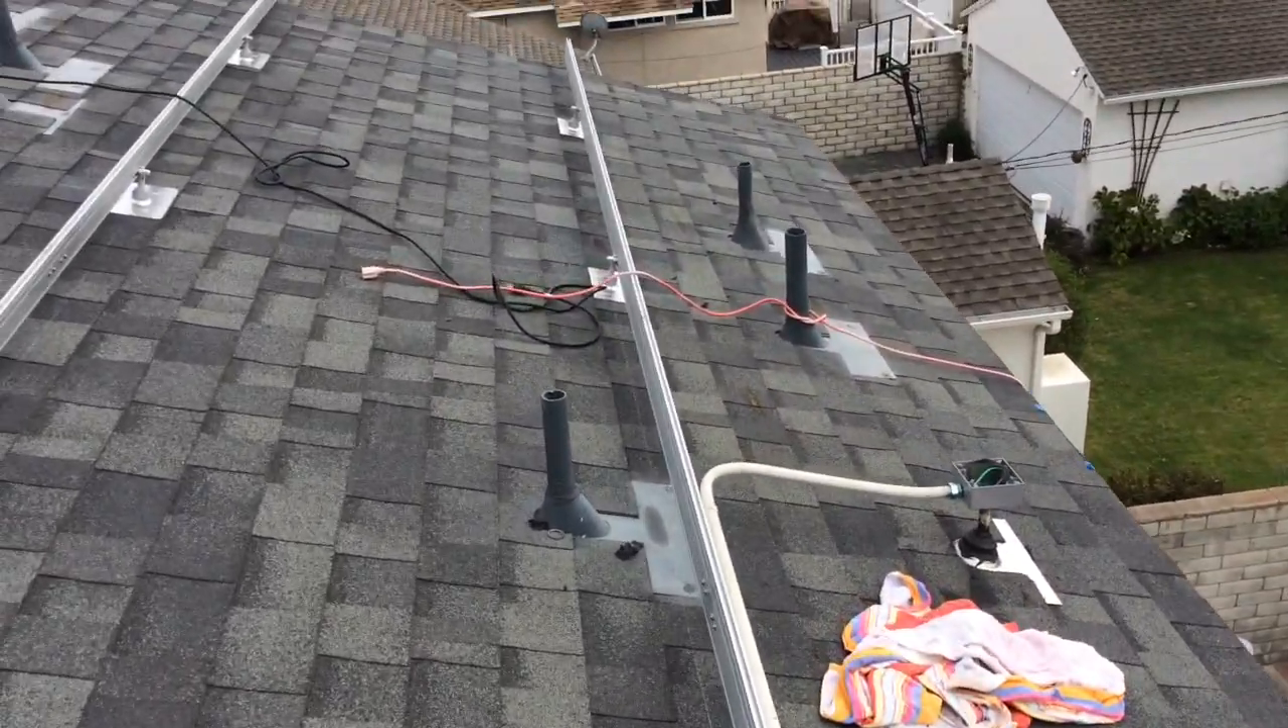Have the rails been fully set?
Yes.